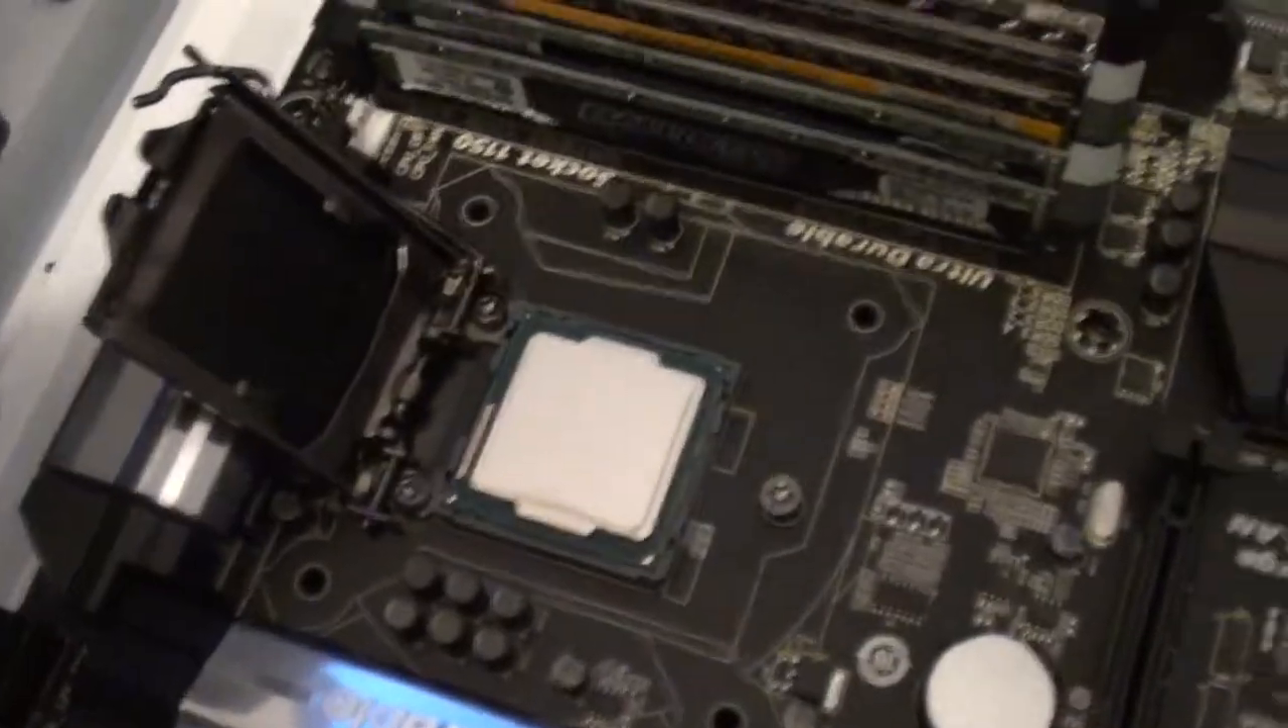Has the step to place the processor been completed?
Yes.